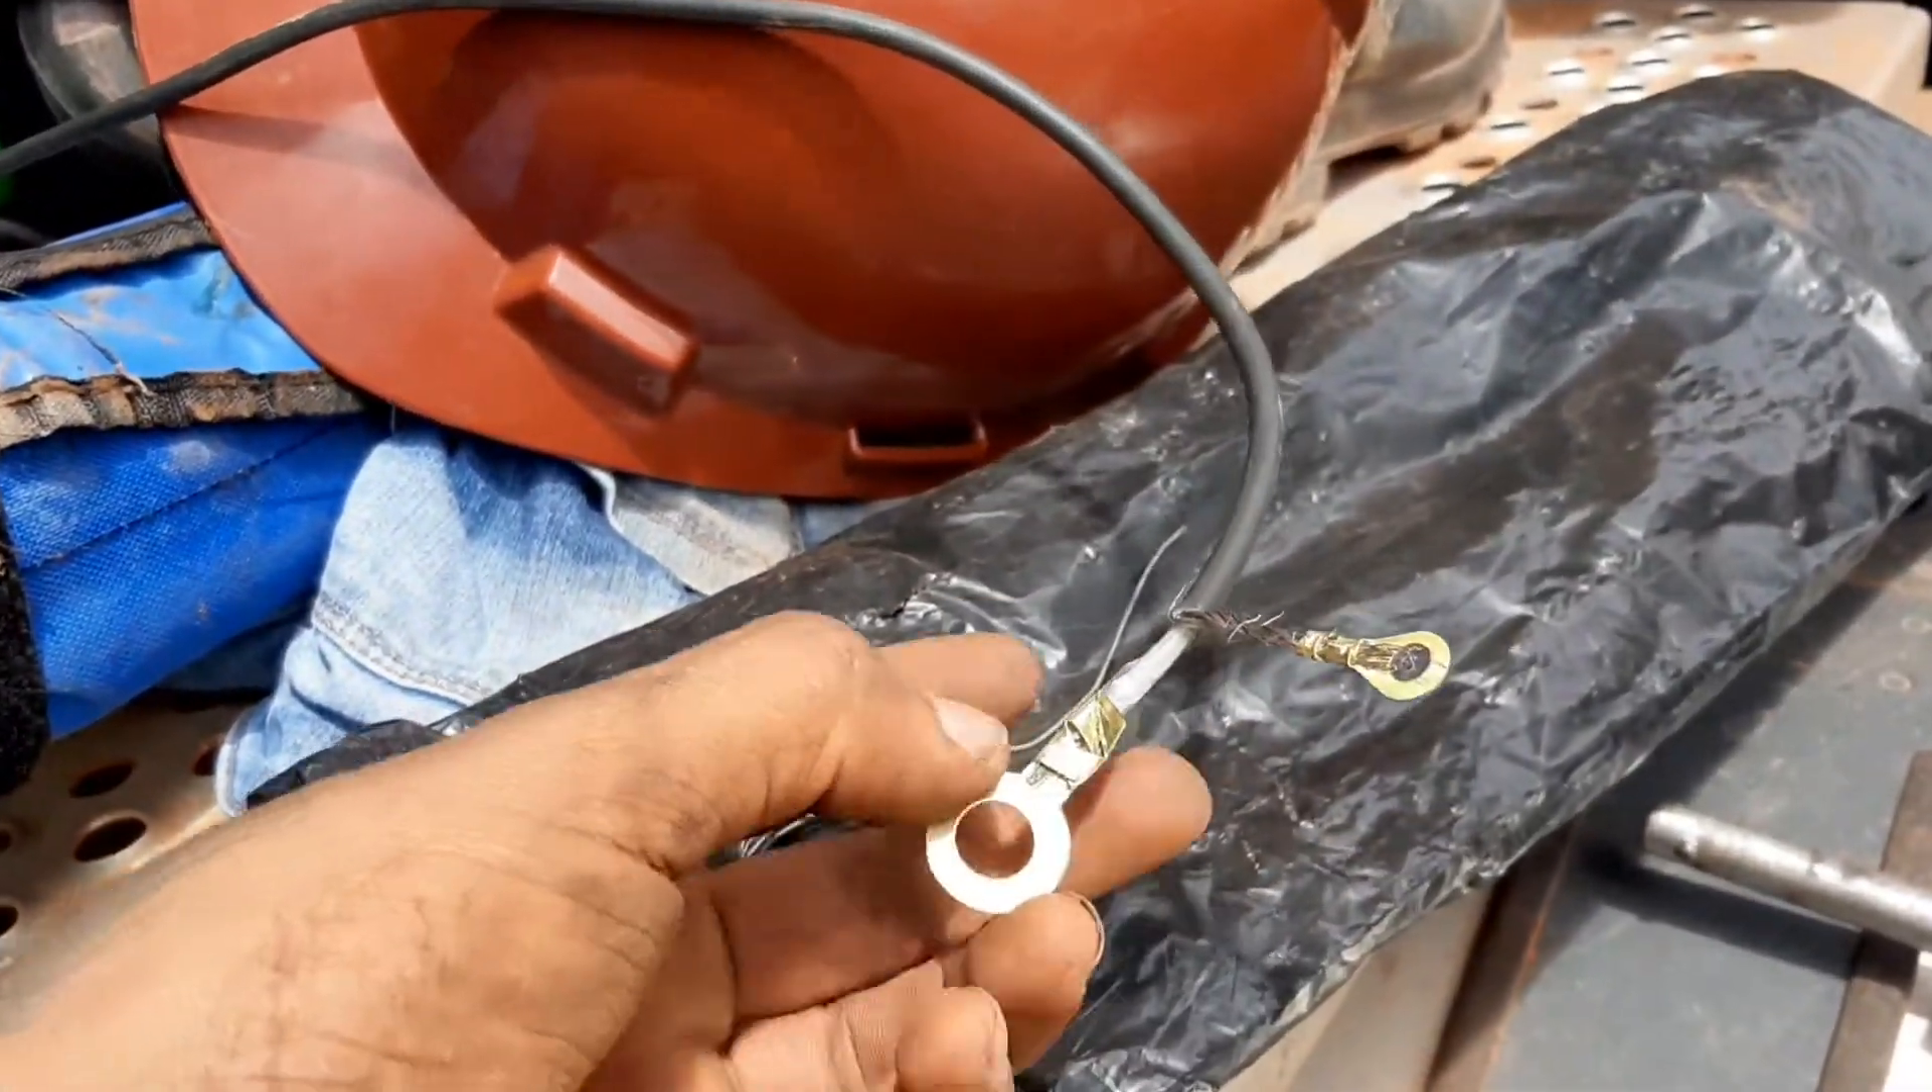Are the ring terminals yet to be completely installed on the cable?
No.